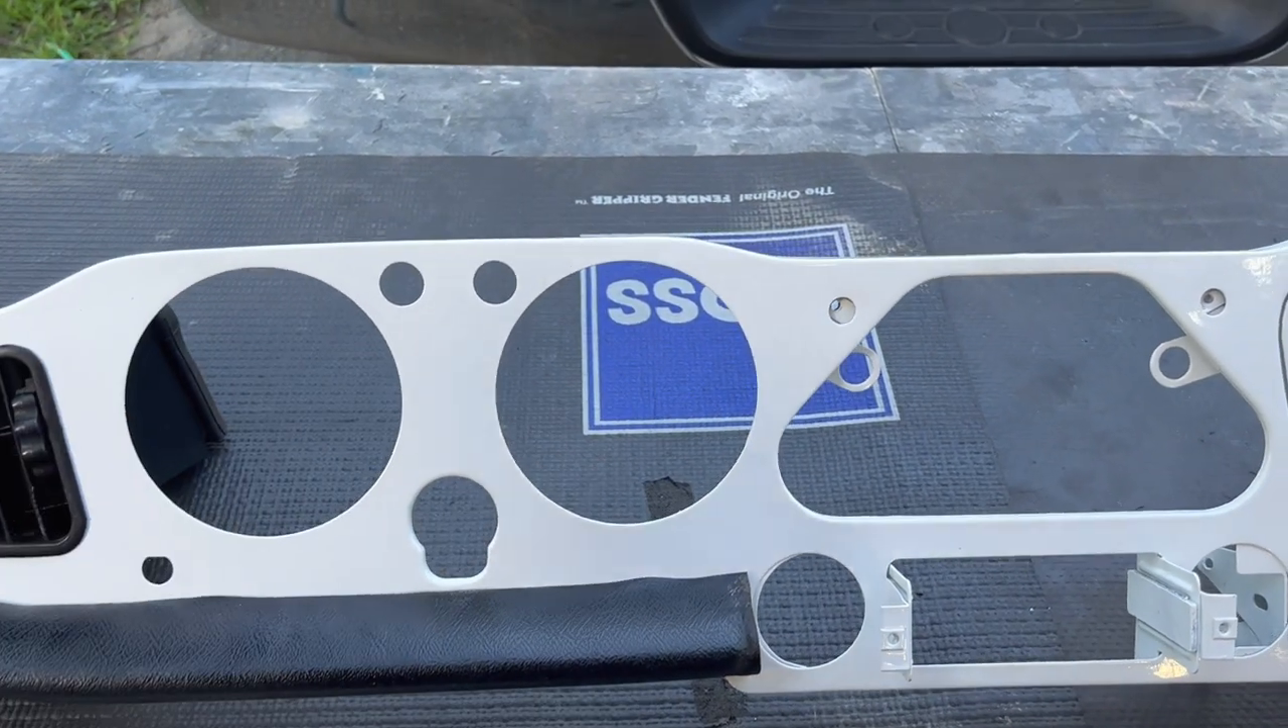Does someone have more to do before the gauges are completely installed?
Yes.